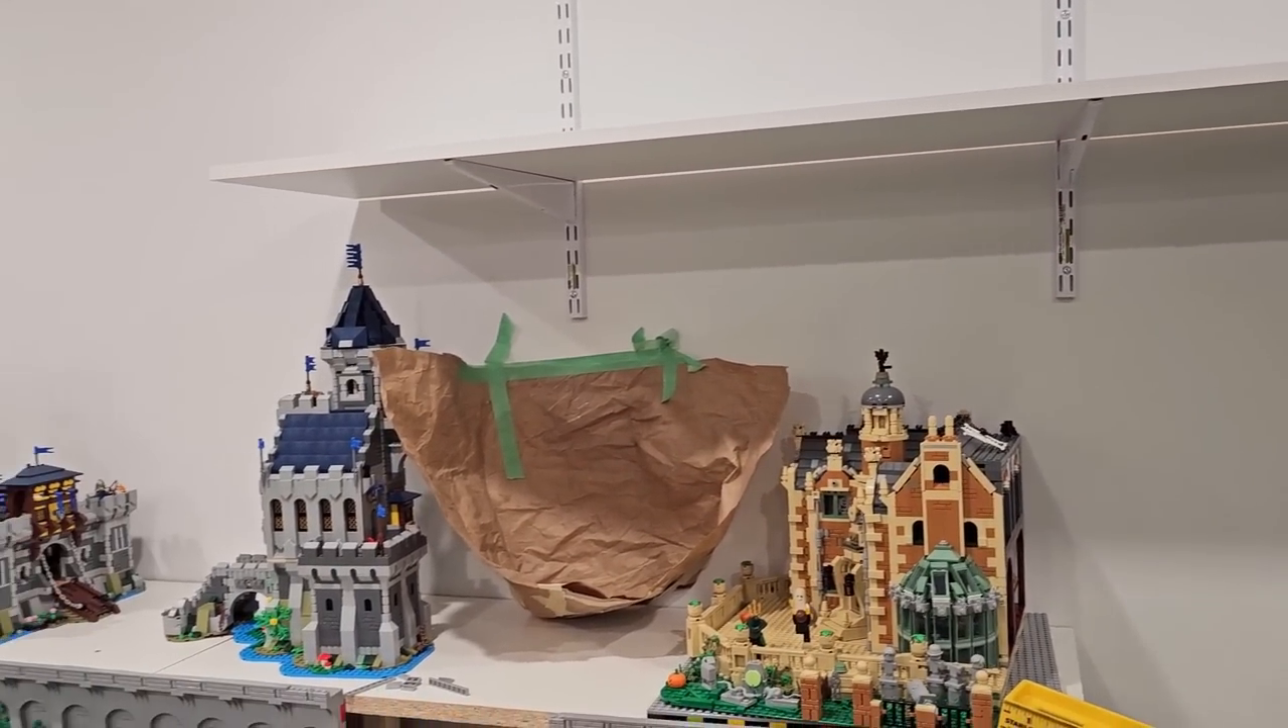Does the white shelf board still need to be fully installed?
No.